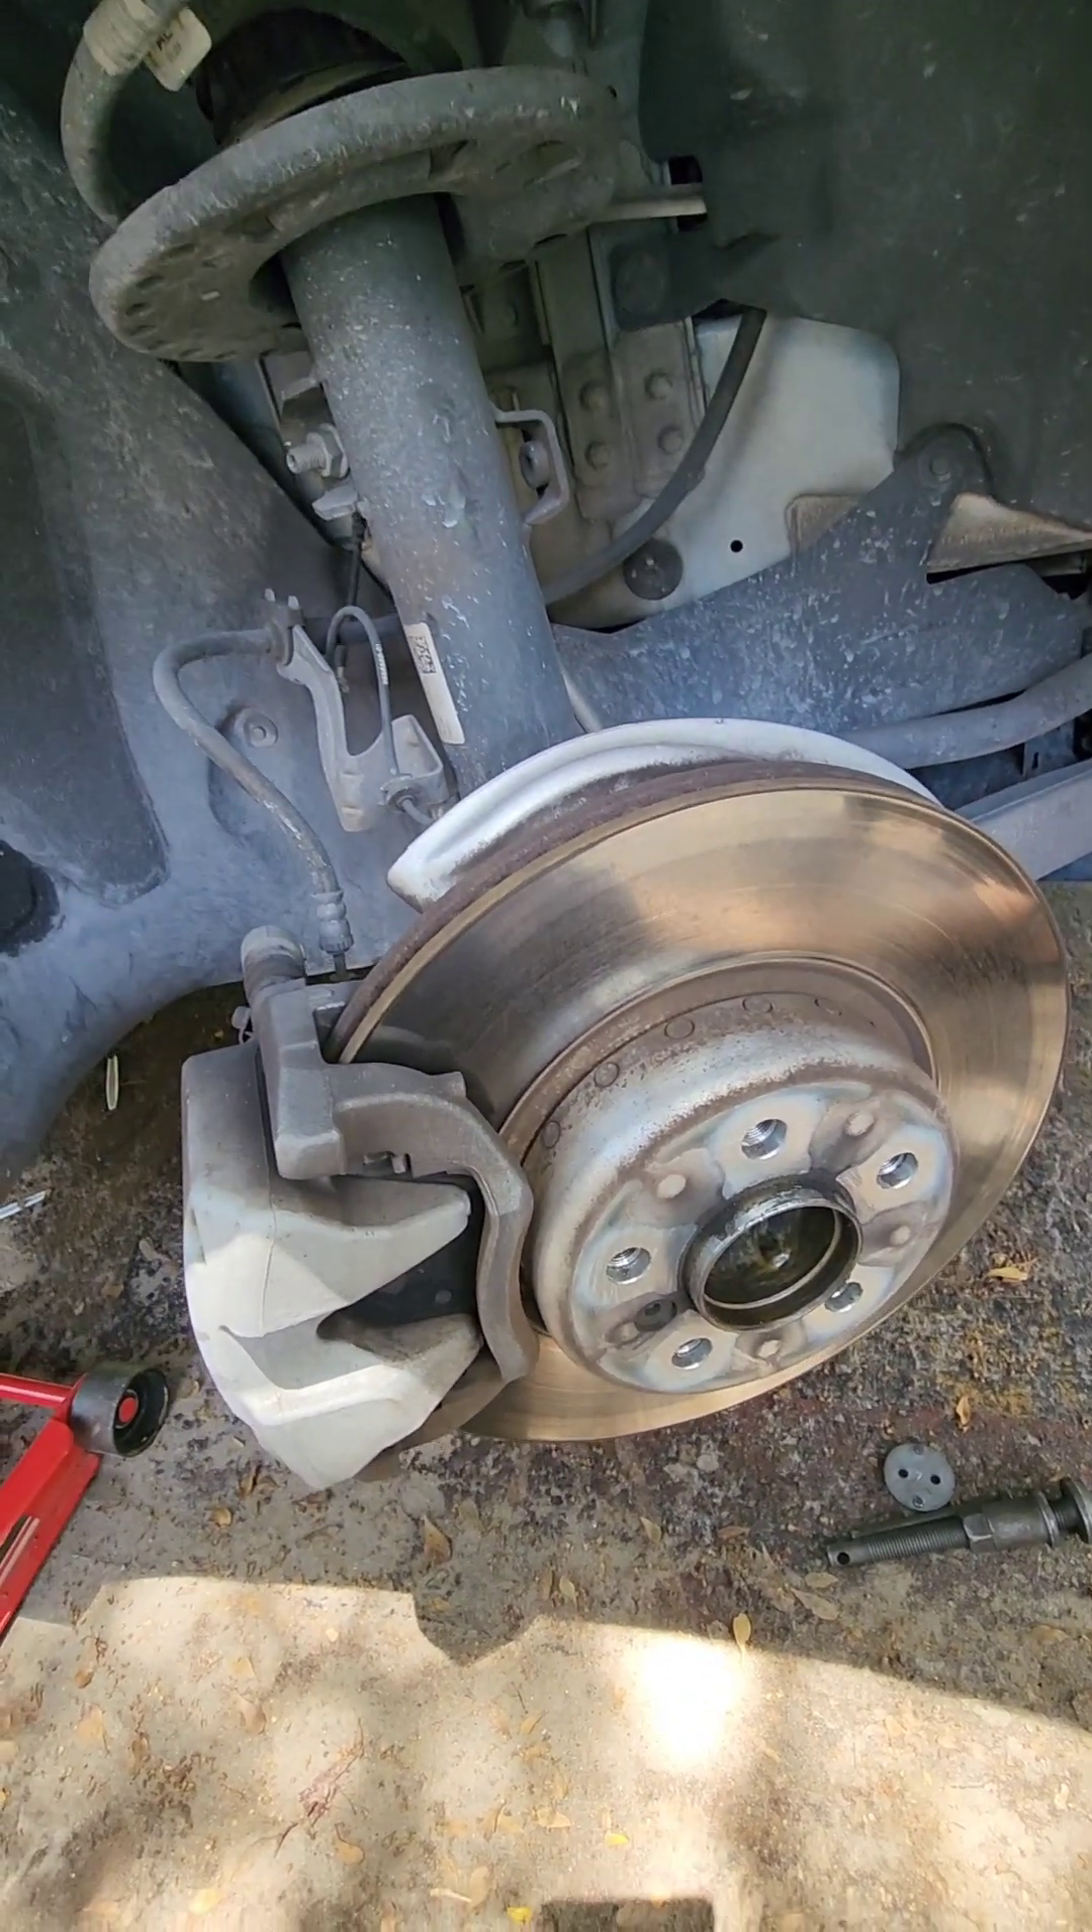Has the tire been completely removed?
Yes.